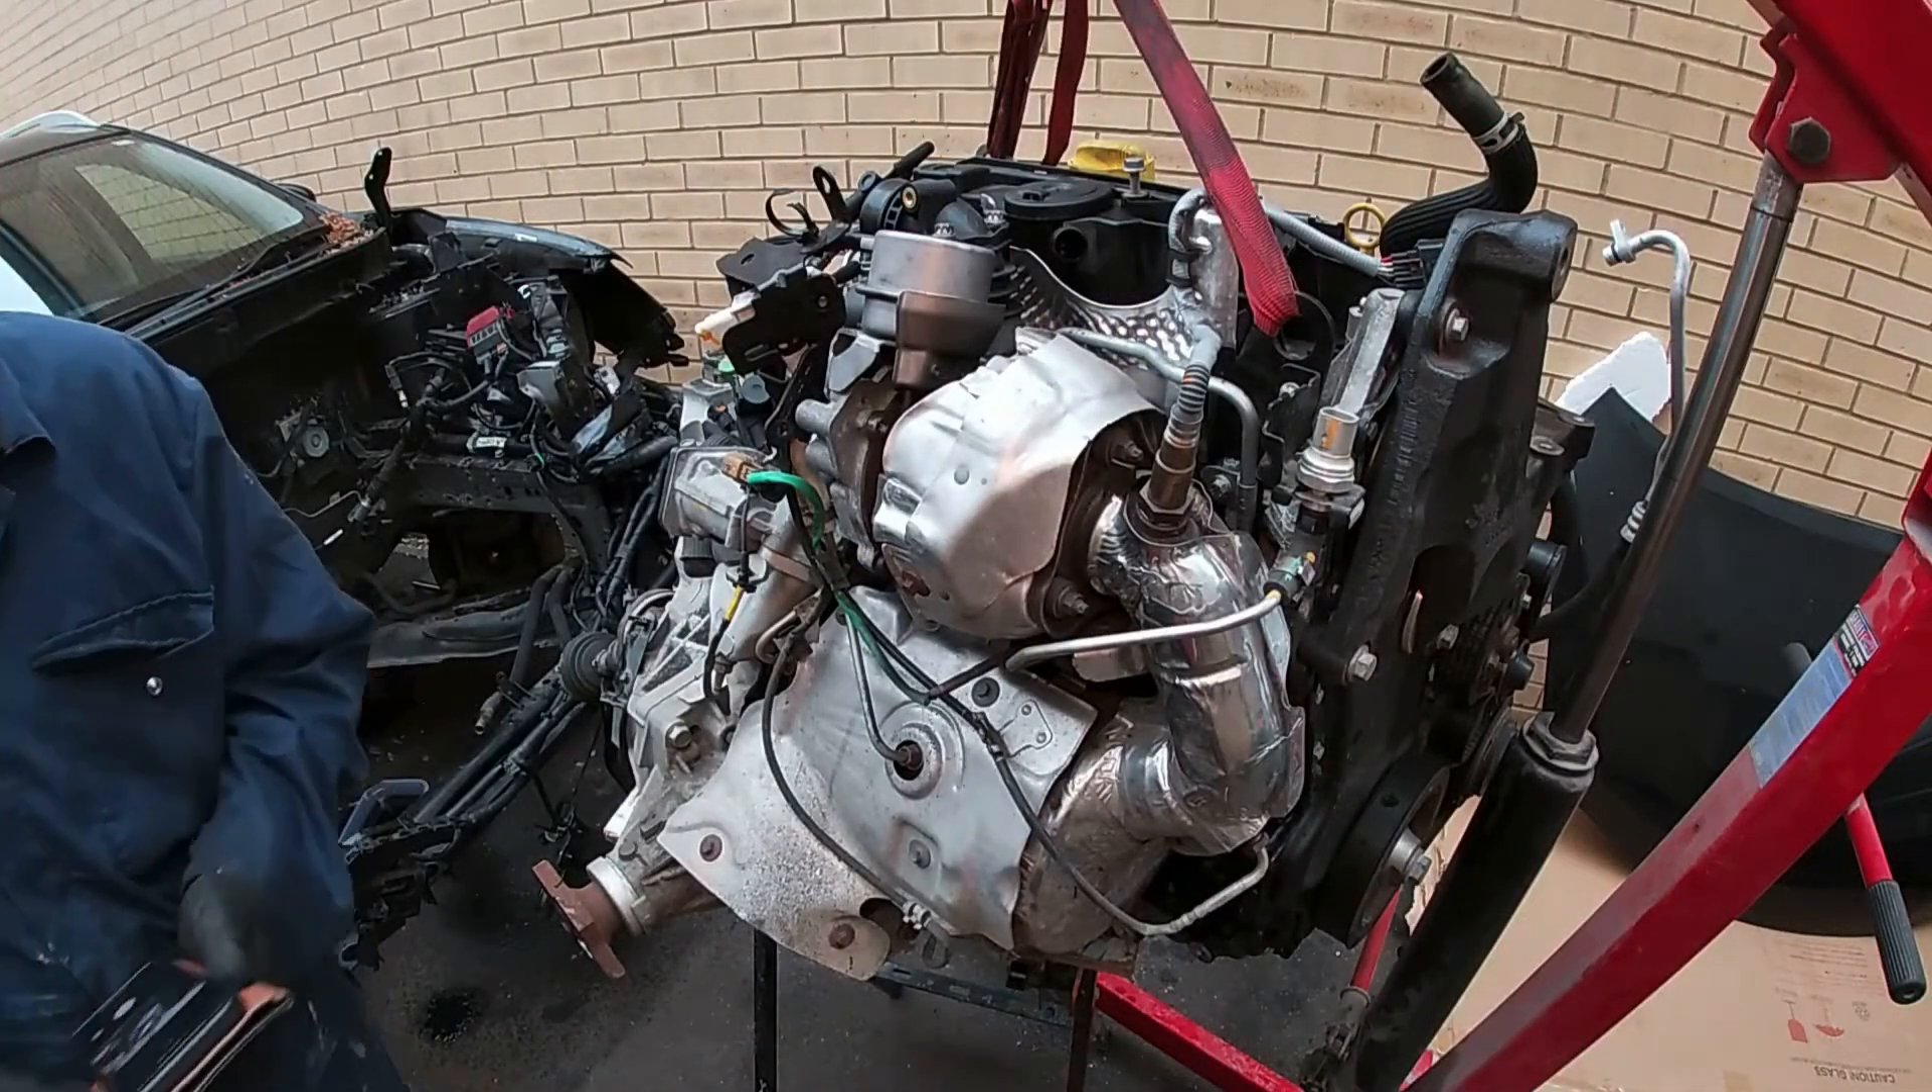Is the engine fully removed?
Yes.